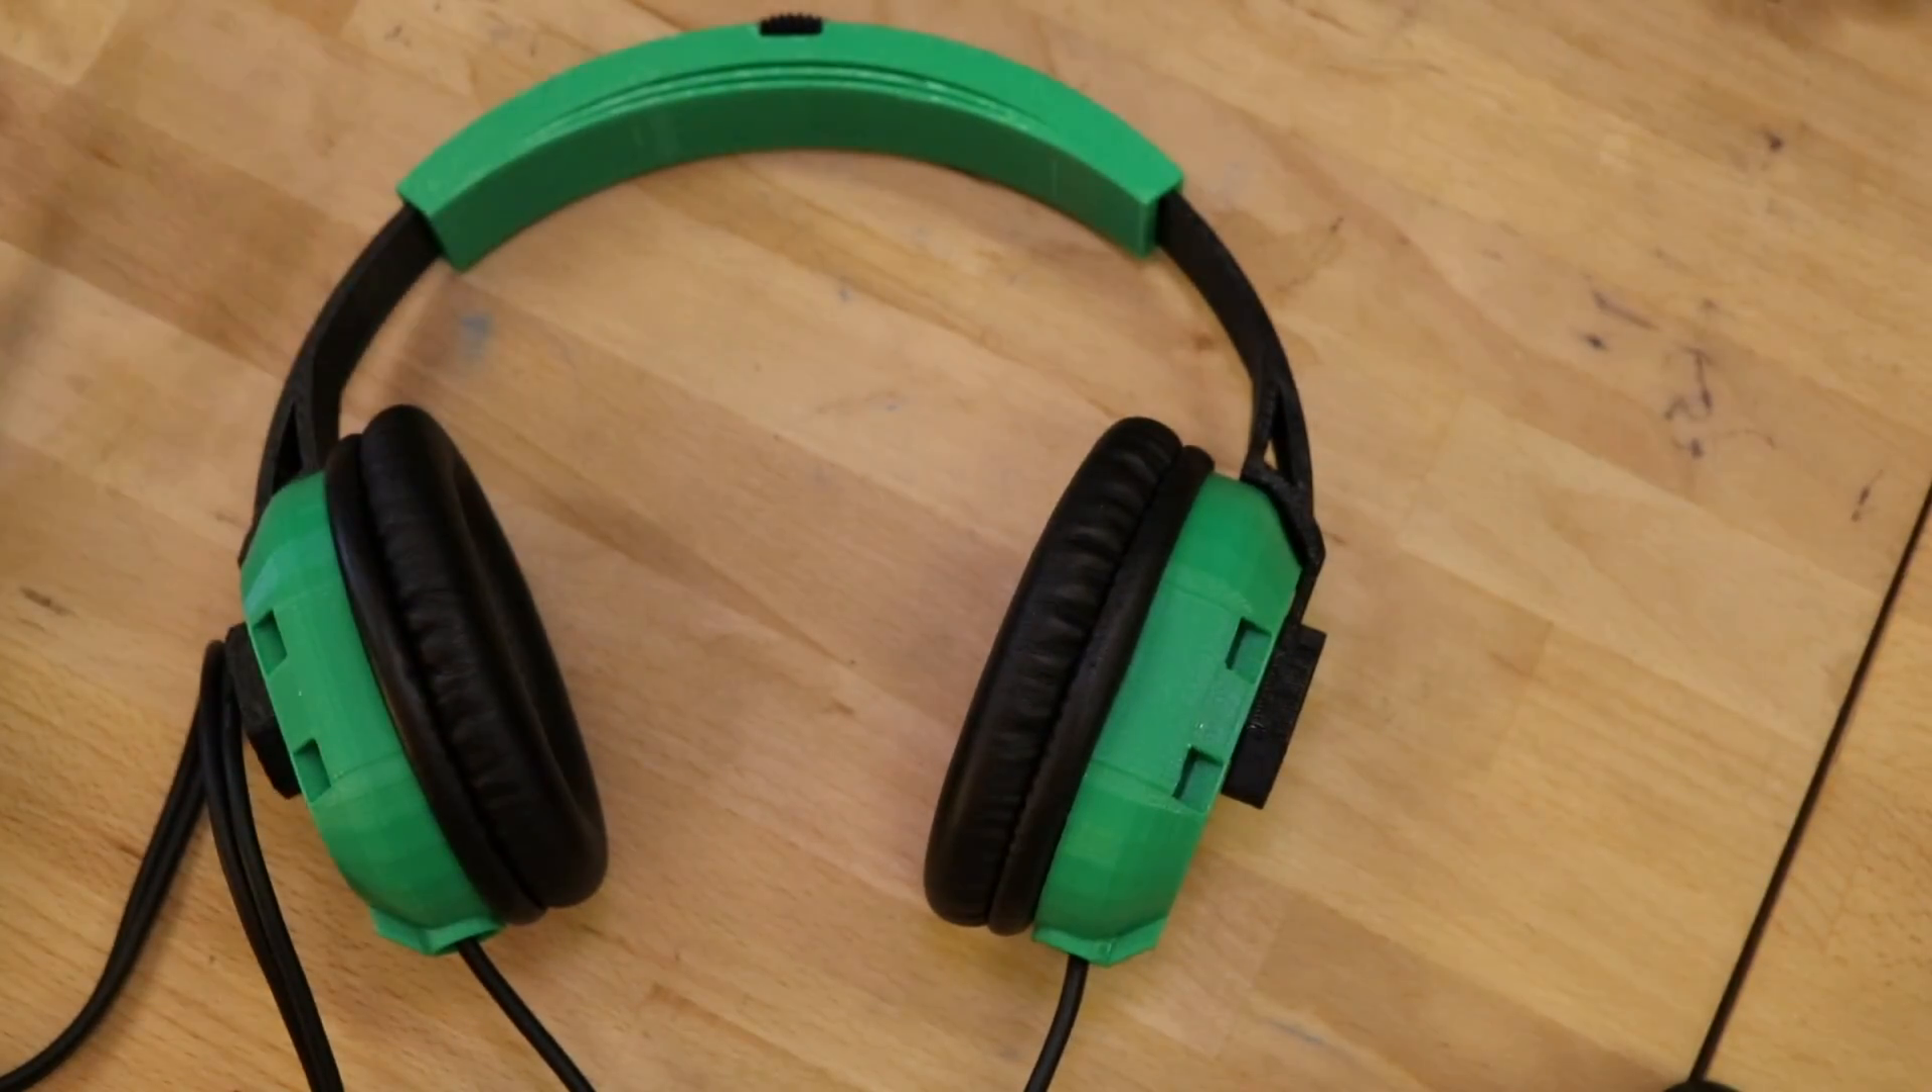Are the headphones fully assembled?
Yes.